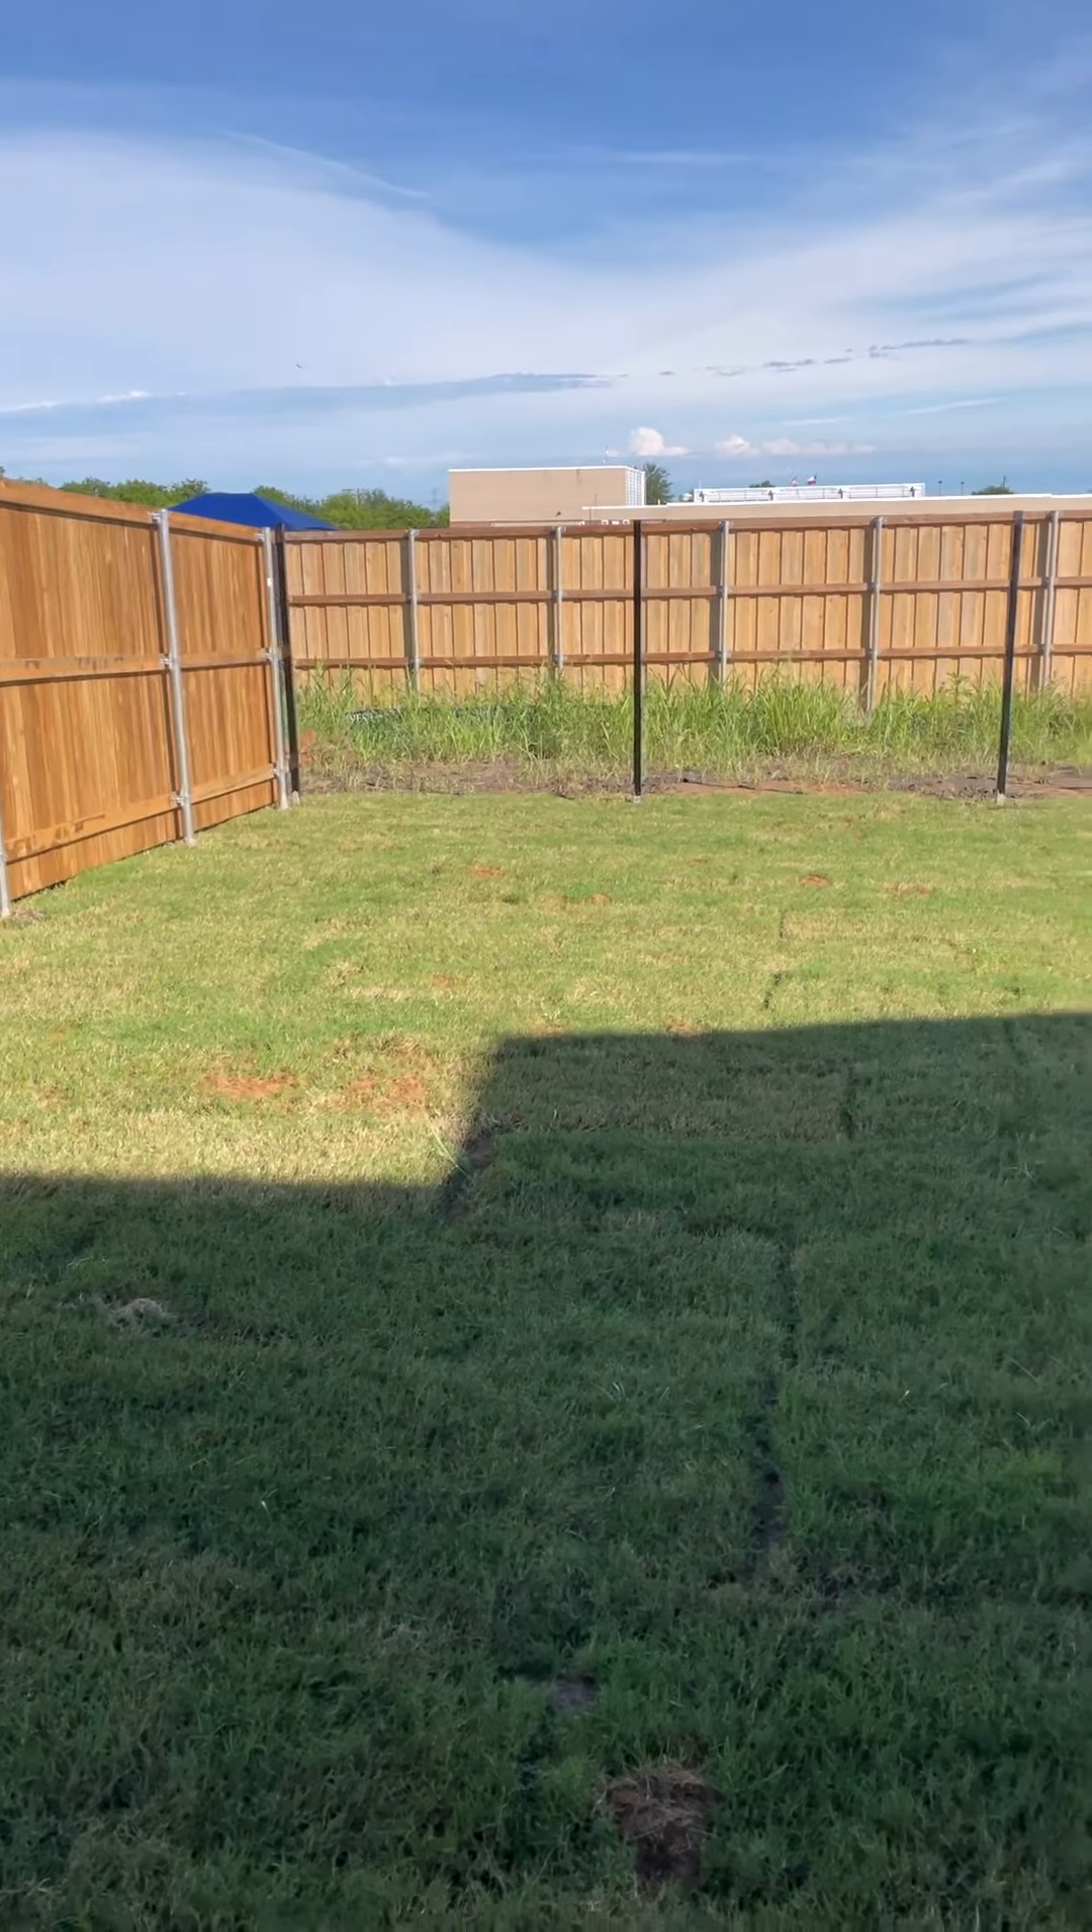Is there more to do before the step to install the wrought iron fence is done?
Yes.